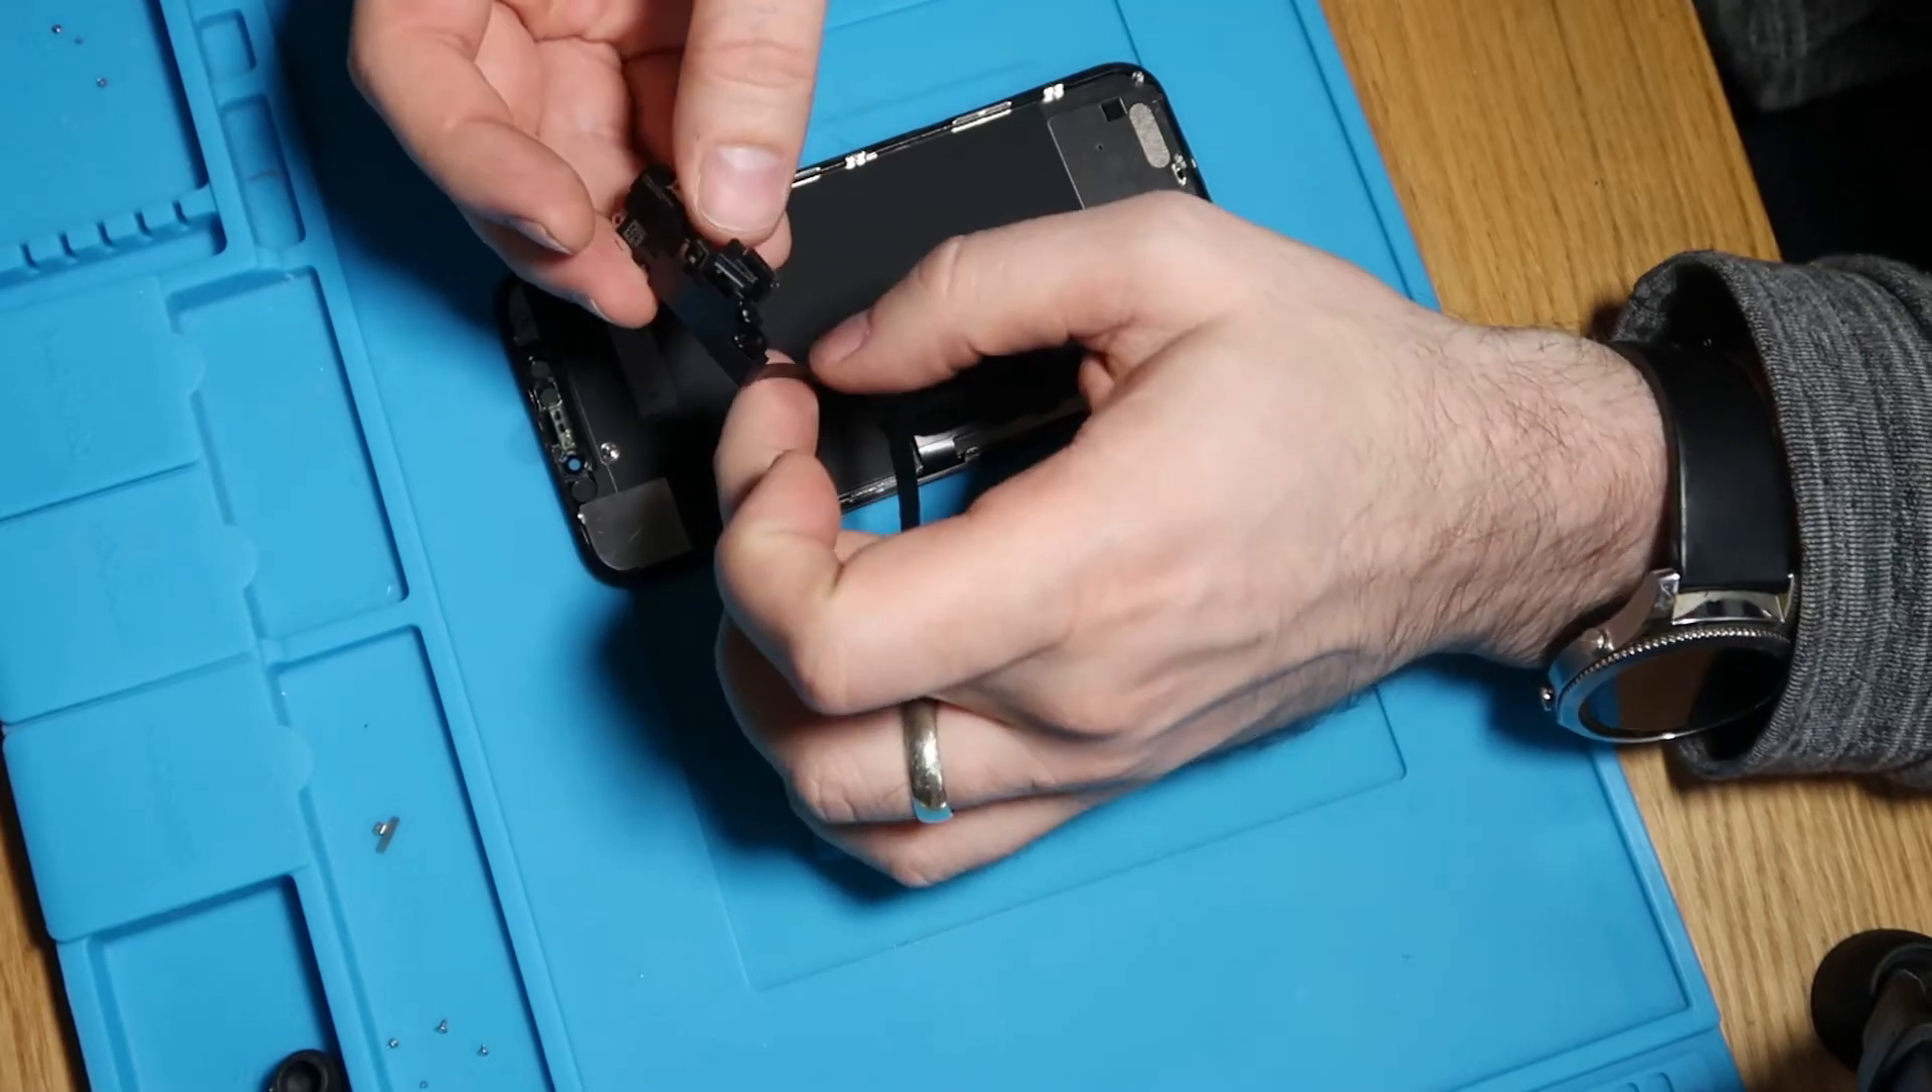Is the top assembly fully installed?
No.